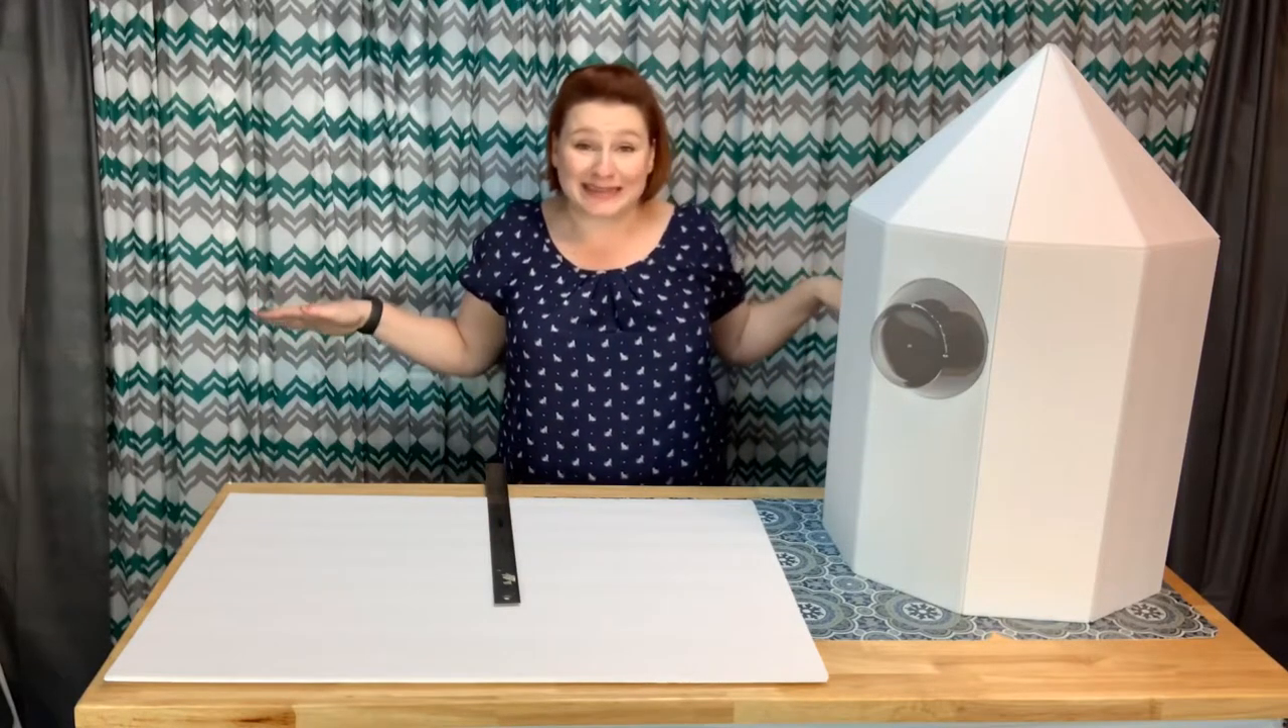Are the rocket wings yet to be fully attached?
Yes.